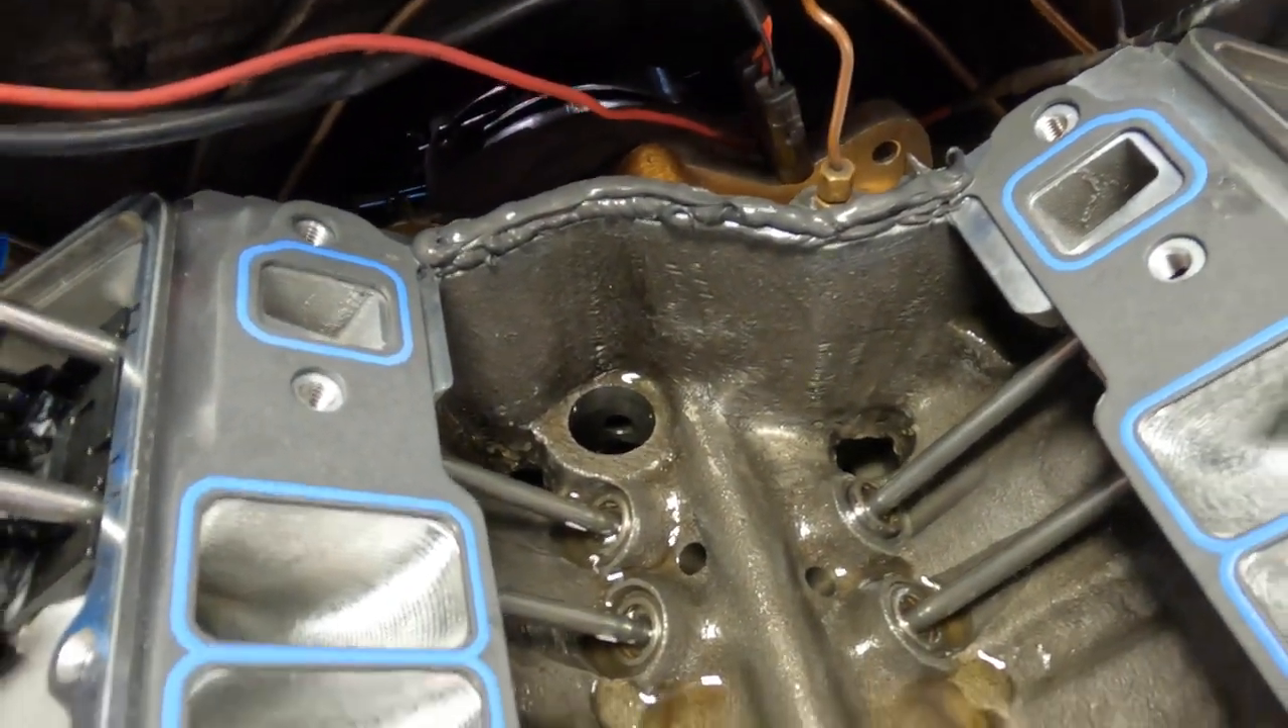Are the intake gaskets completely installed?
Yes.